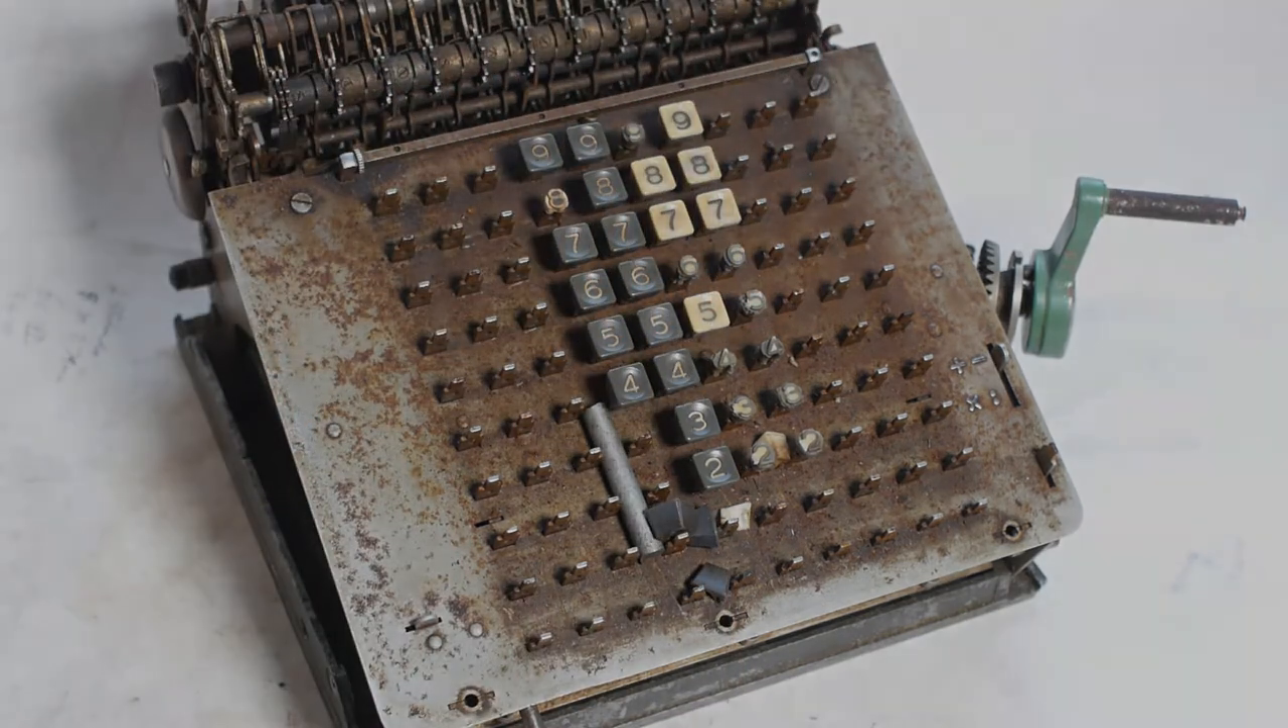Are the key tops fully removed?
No.